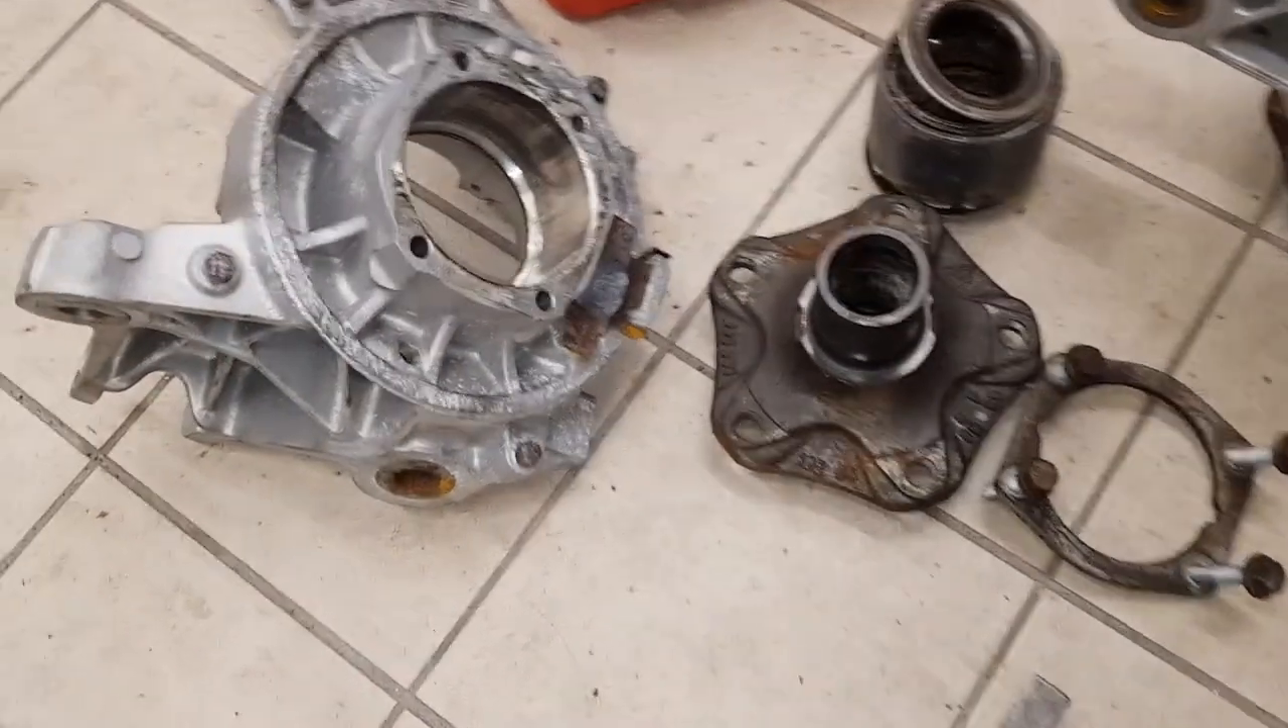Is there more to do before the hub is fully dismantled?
No.